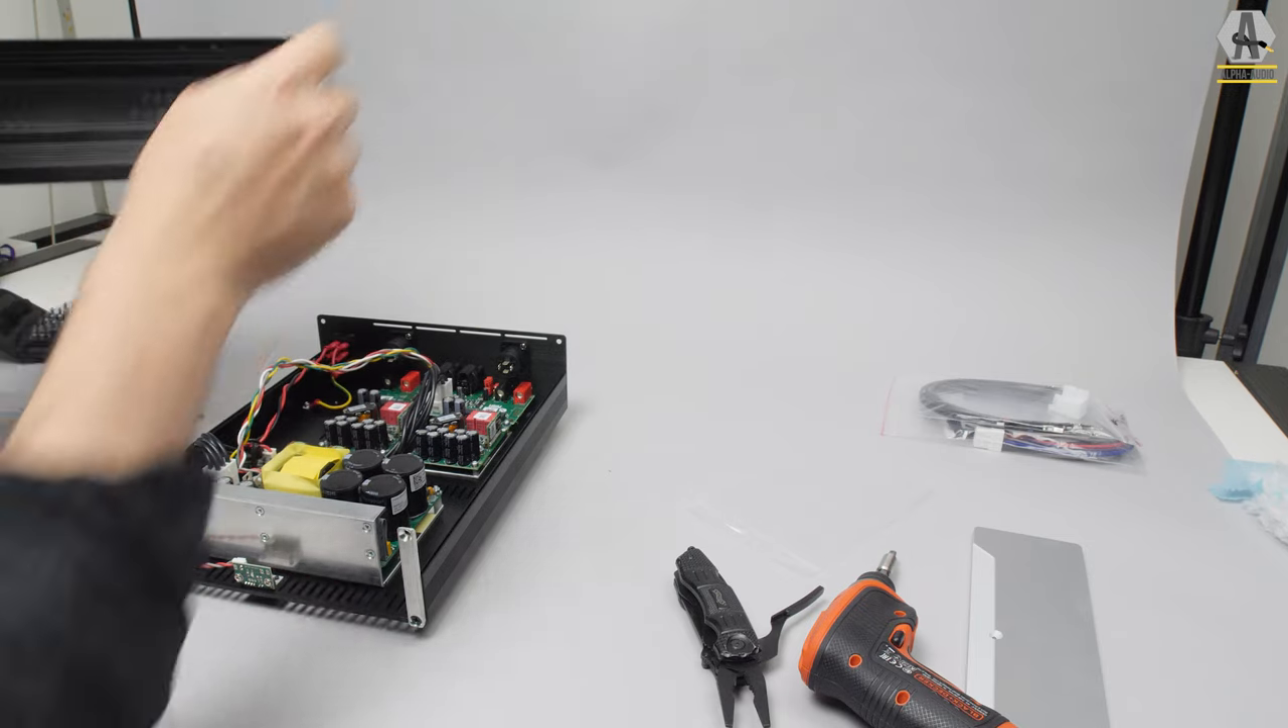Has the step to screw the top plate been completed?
No.